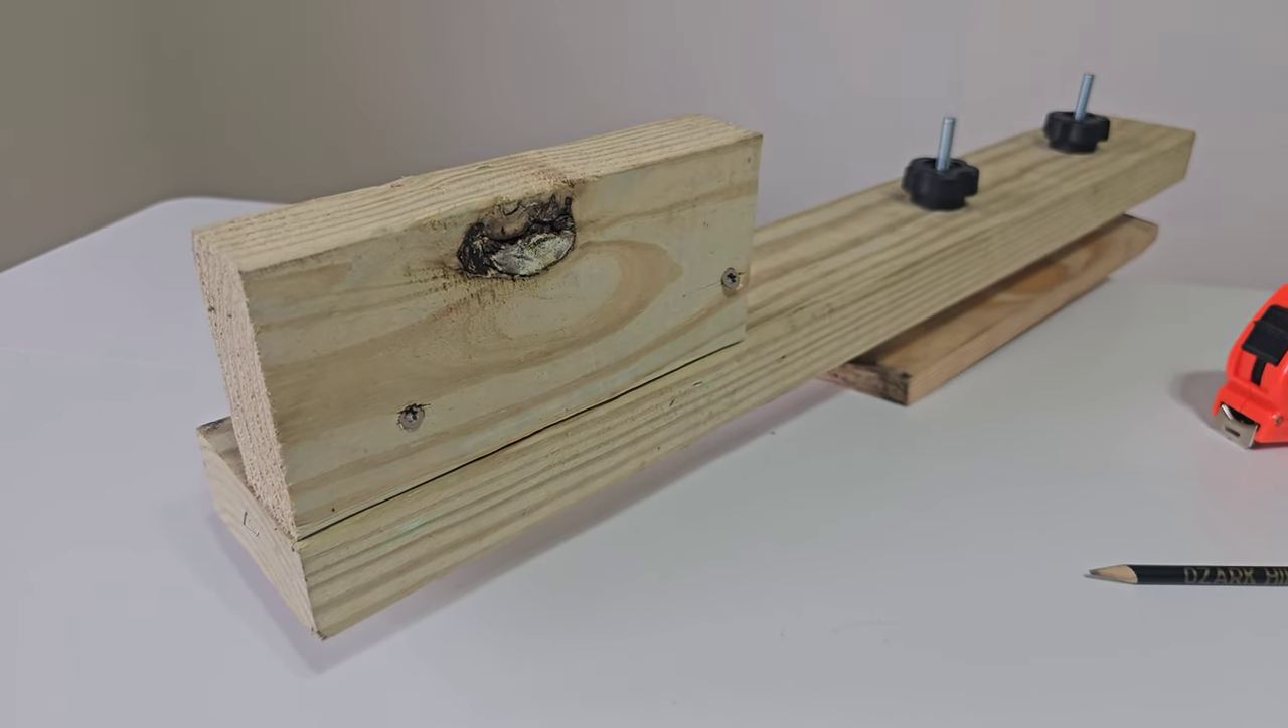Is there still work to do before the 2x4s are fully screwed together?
No.